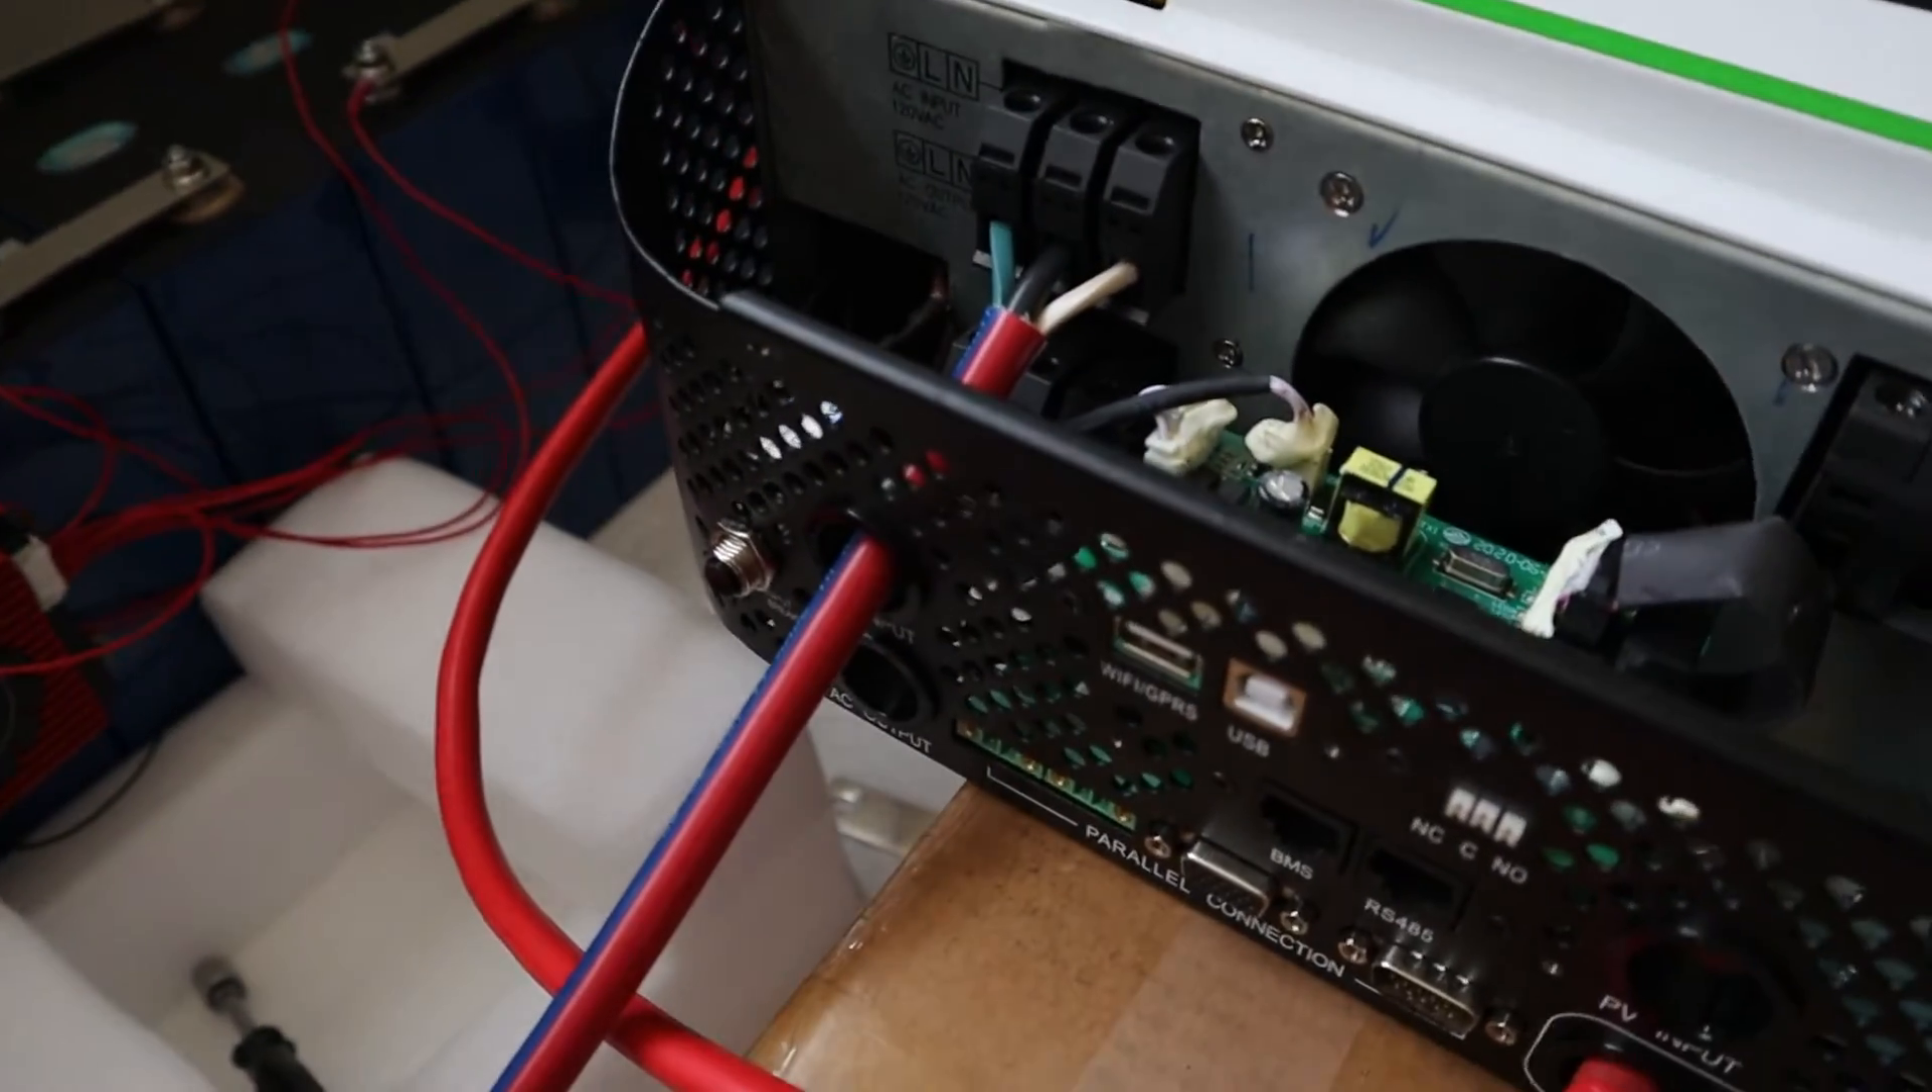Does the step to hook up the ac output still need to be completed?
Yes.